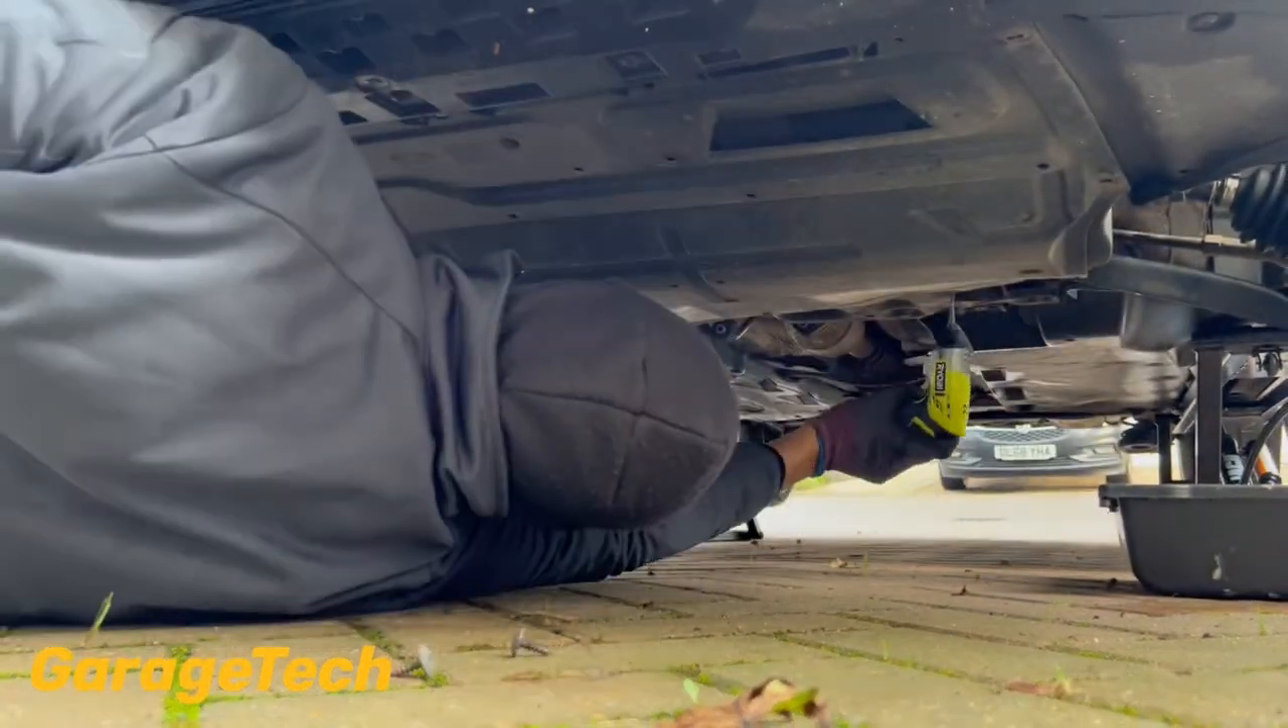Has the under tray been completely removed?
No.